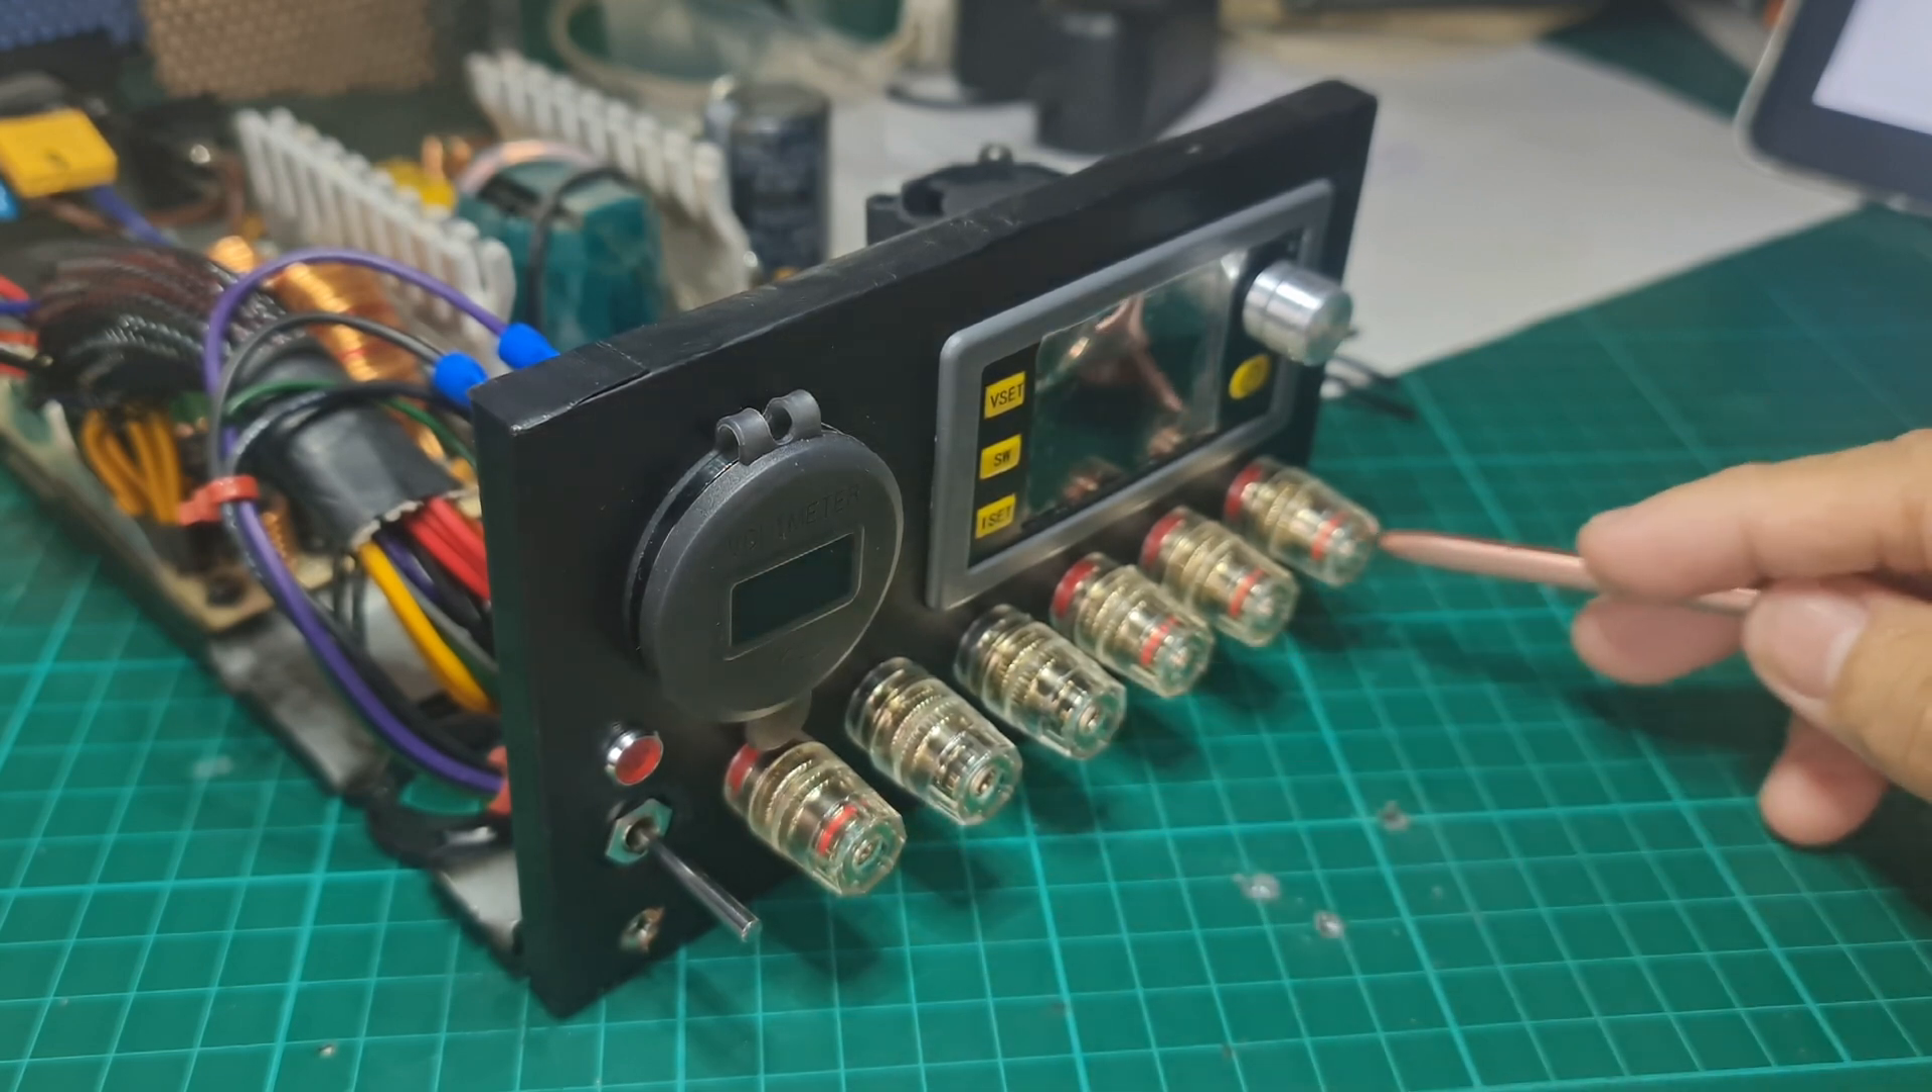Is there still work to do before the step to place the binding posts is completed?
No.